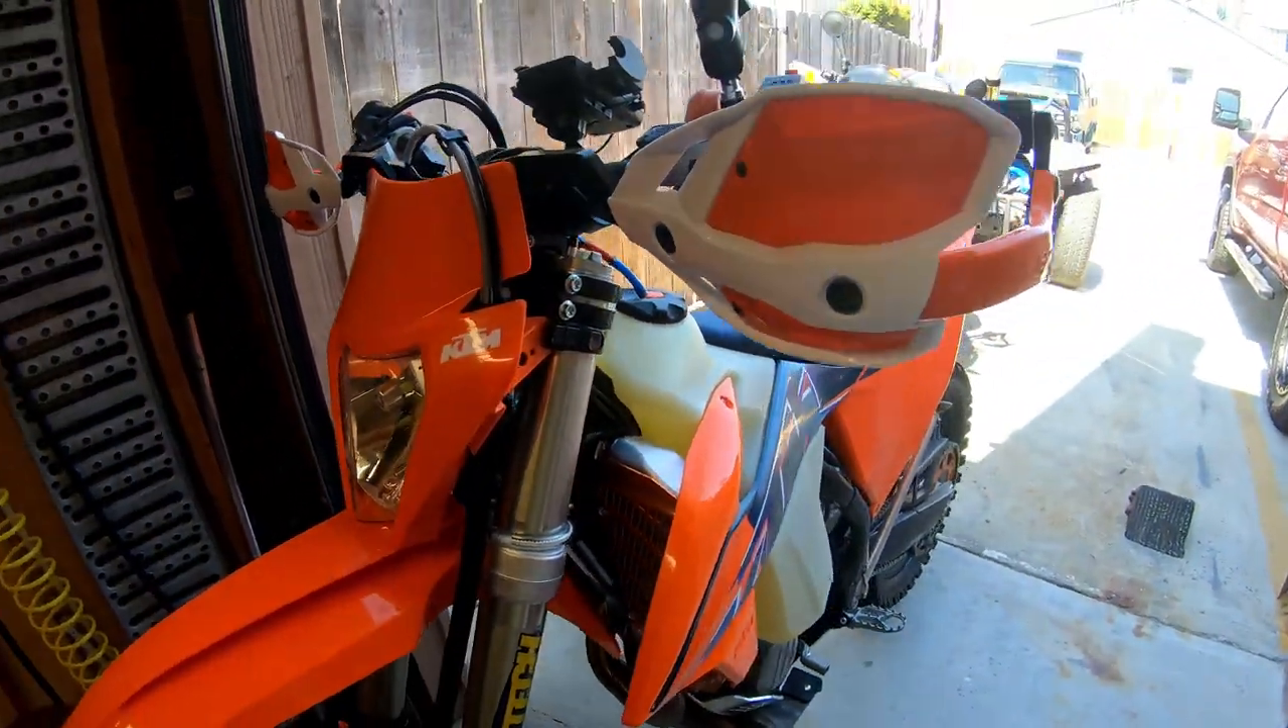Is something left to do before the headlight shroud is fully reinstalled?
No.